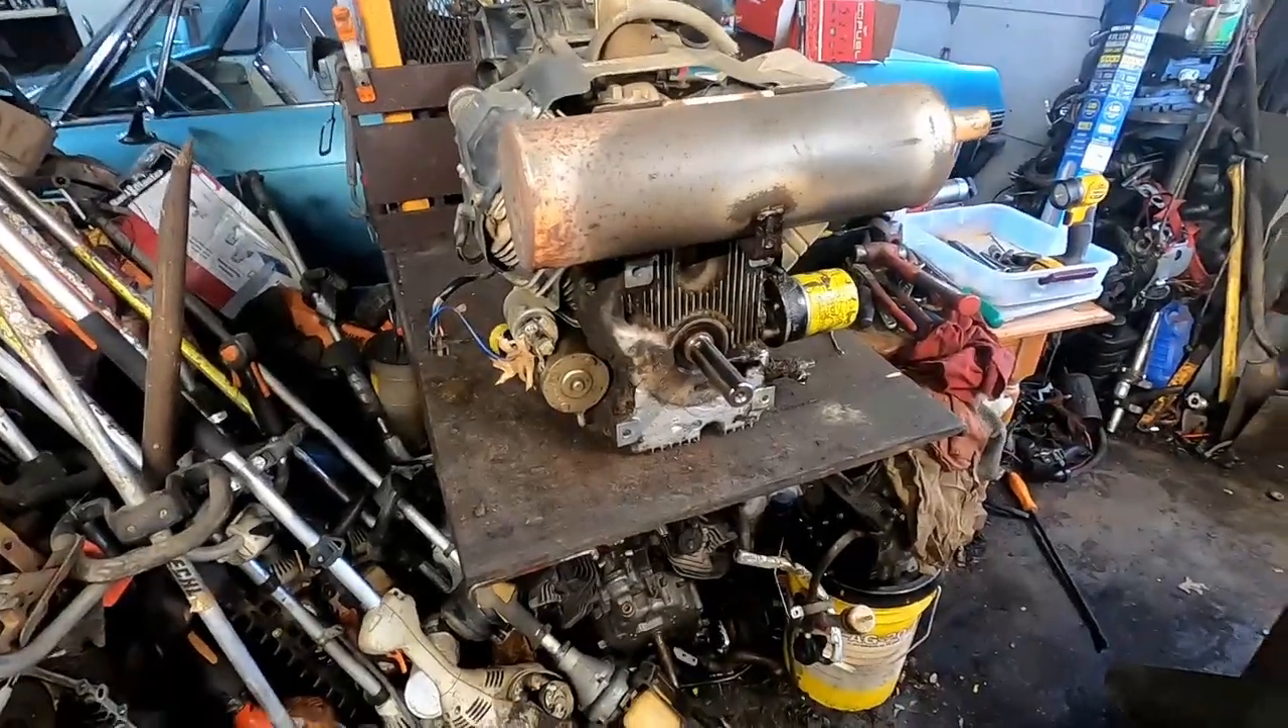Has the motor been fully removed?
Yes.